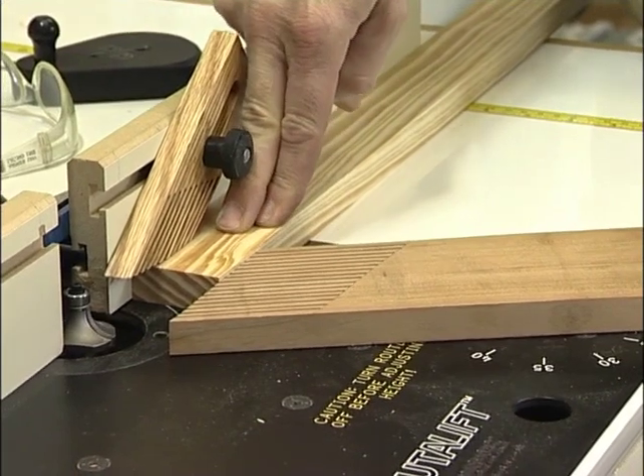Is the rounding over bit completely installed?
Yes.